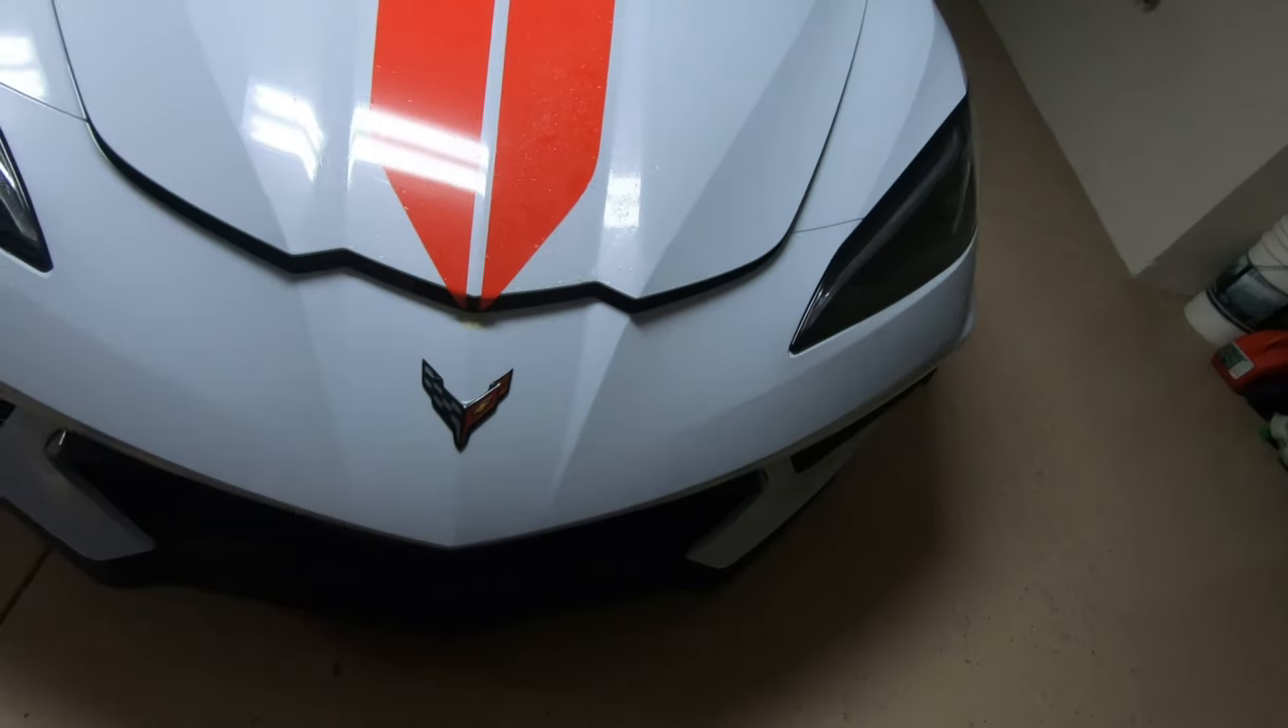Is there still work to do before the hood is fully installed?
No.